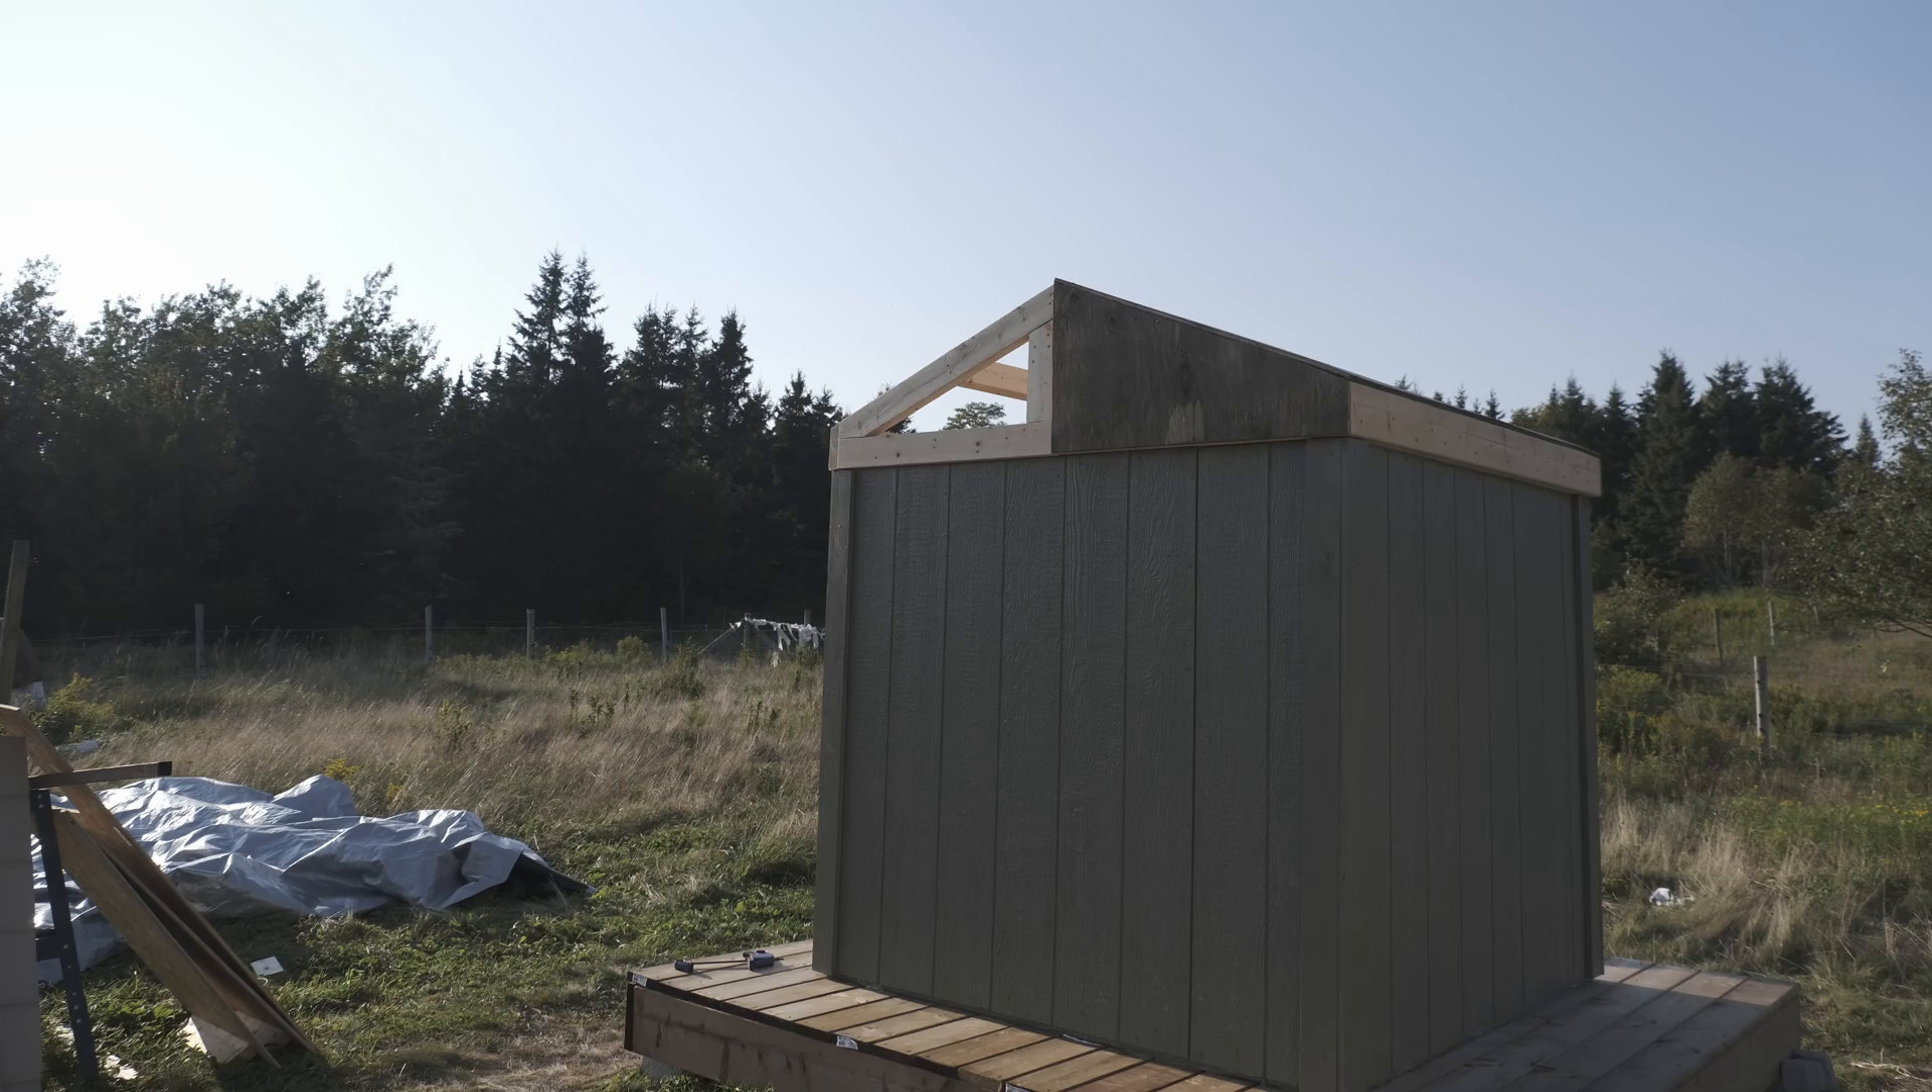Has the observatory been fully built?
No.